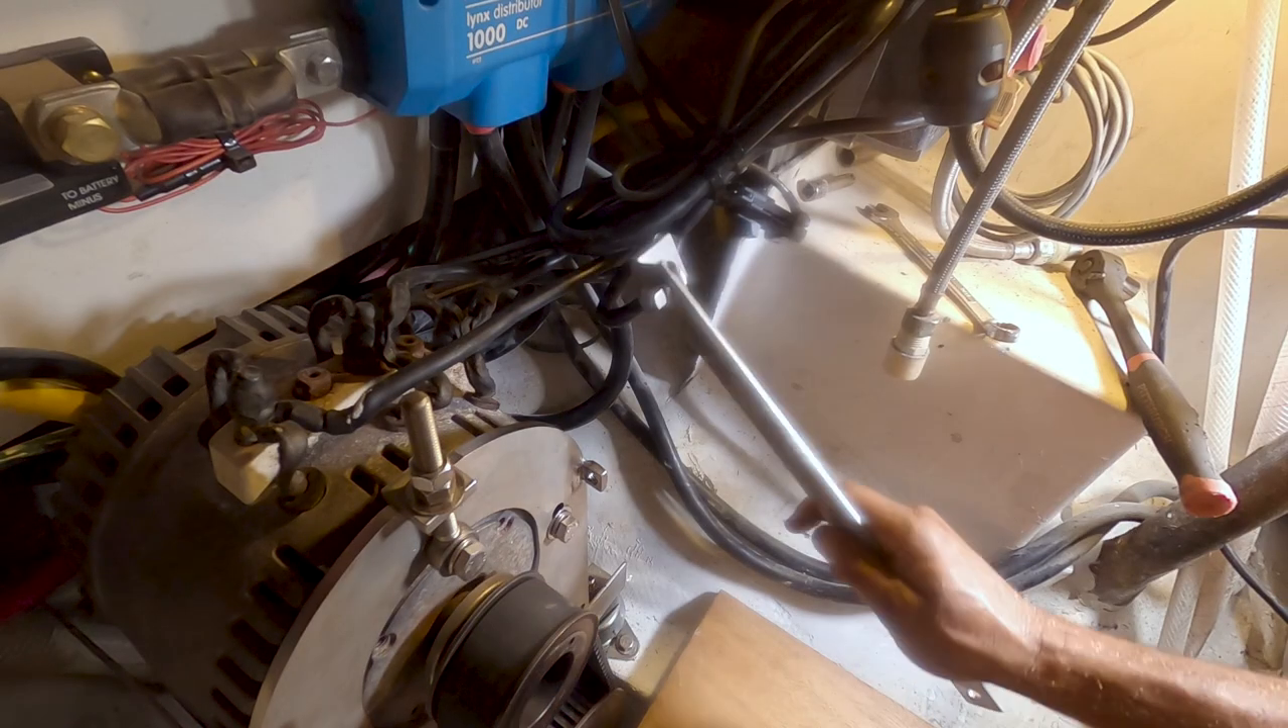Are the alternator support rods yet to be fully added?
Yes.